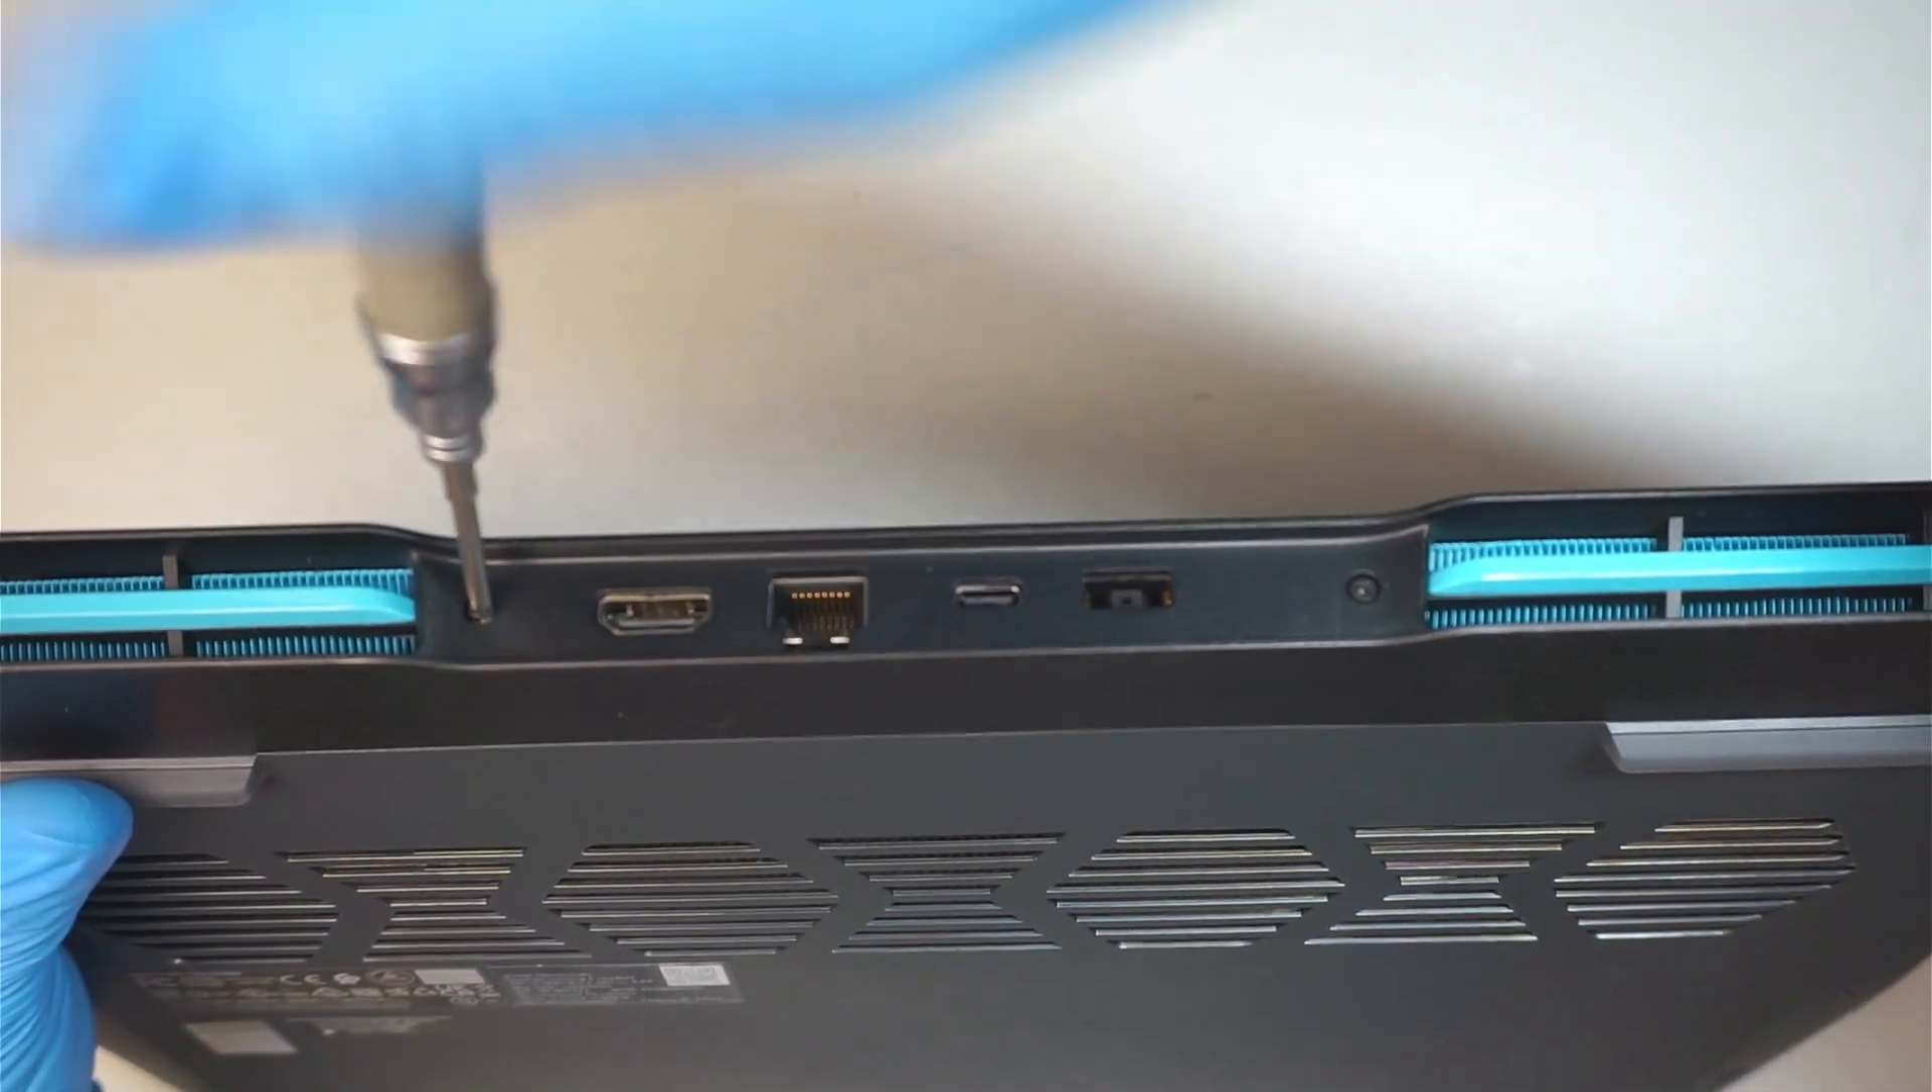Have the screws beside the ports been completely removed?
No.